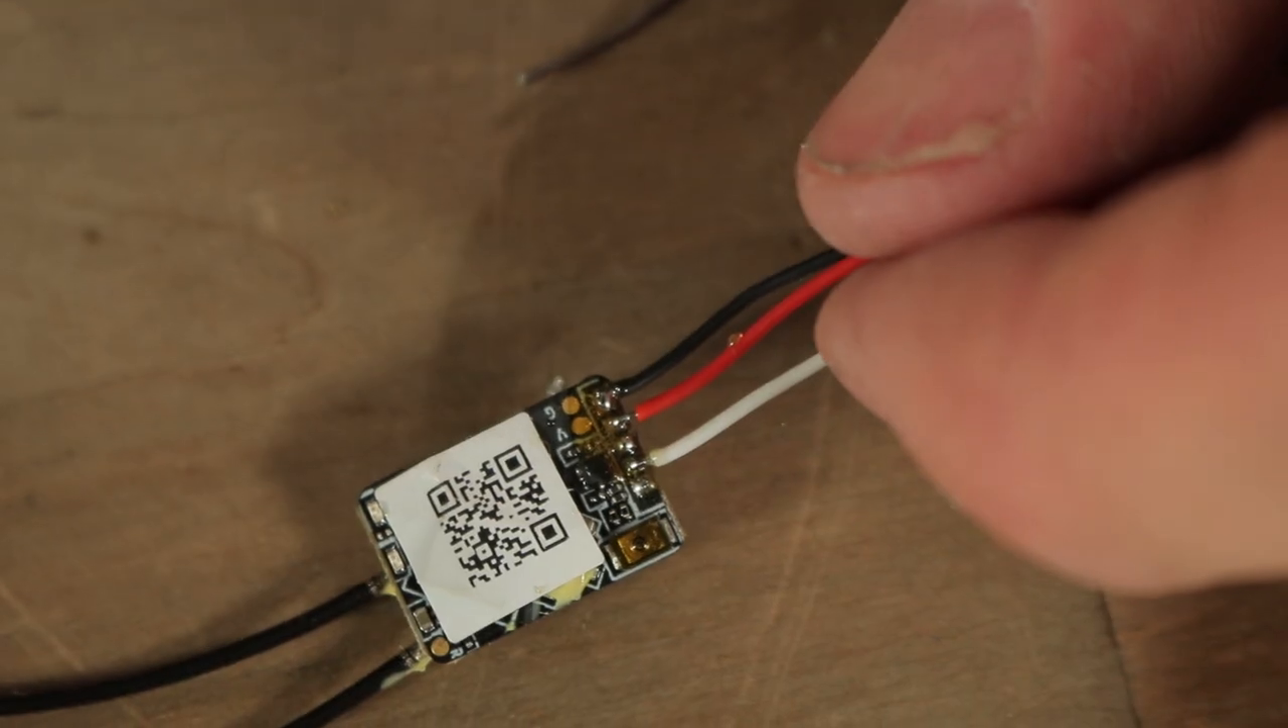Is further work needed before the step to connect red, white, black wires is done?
No.